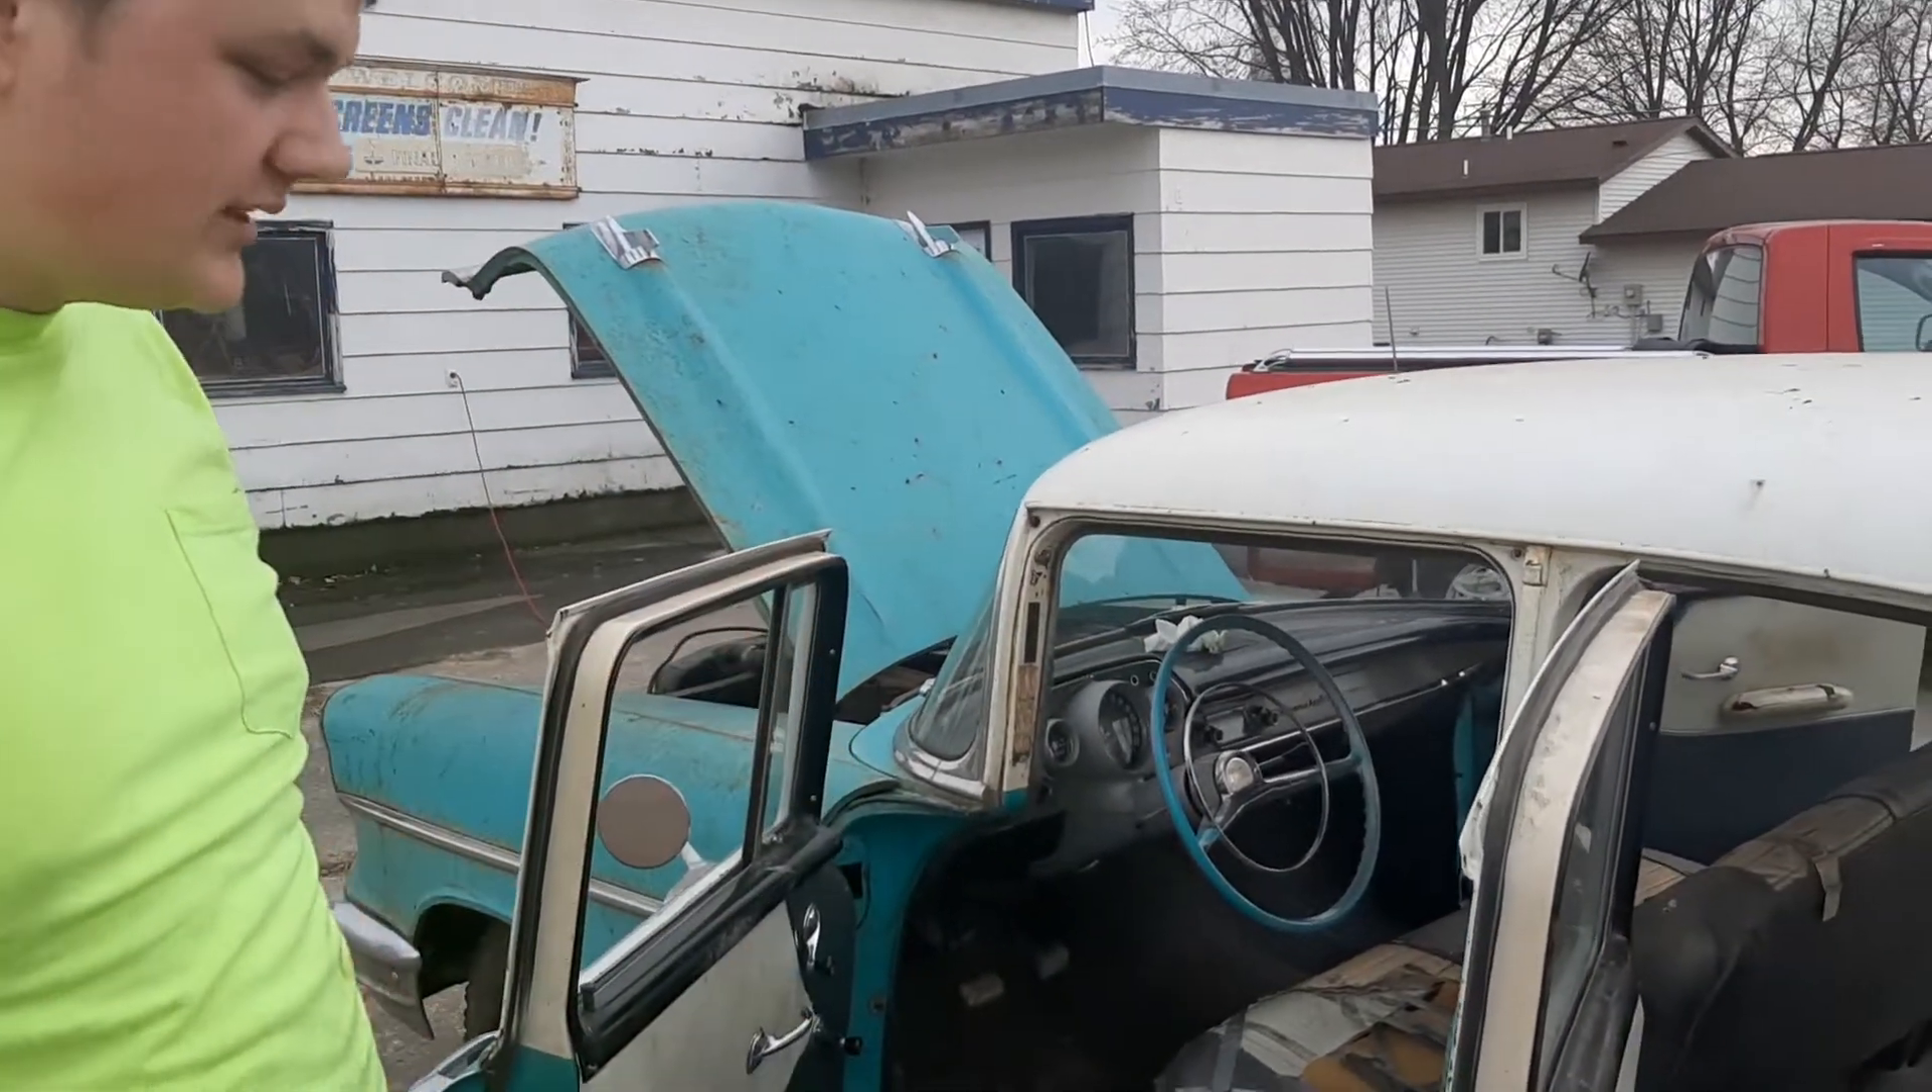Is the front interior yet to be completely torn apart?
Yes.